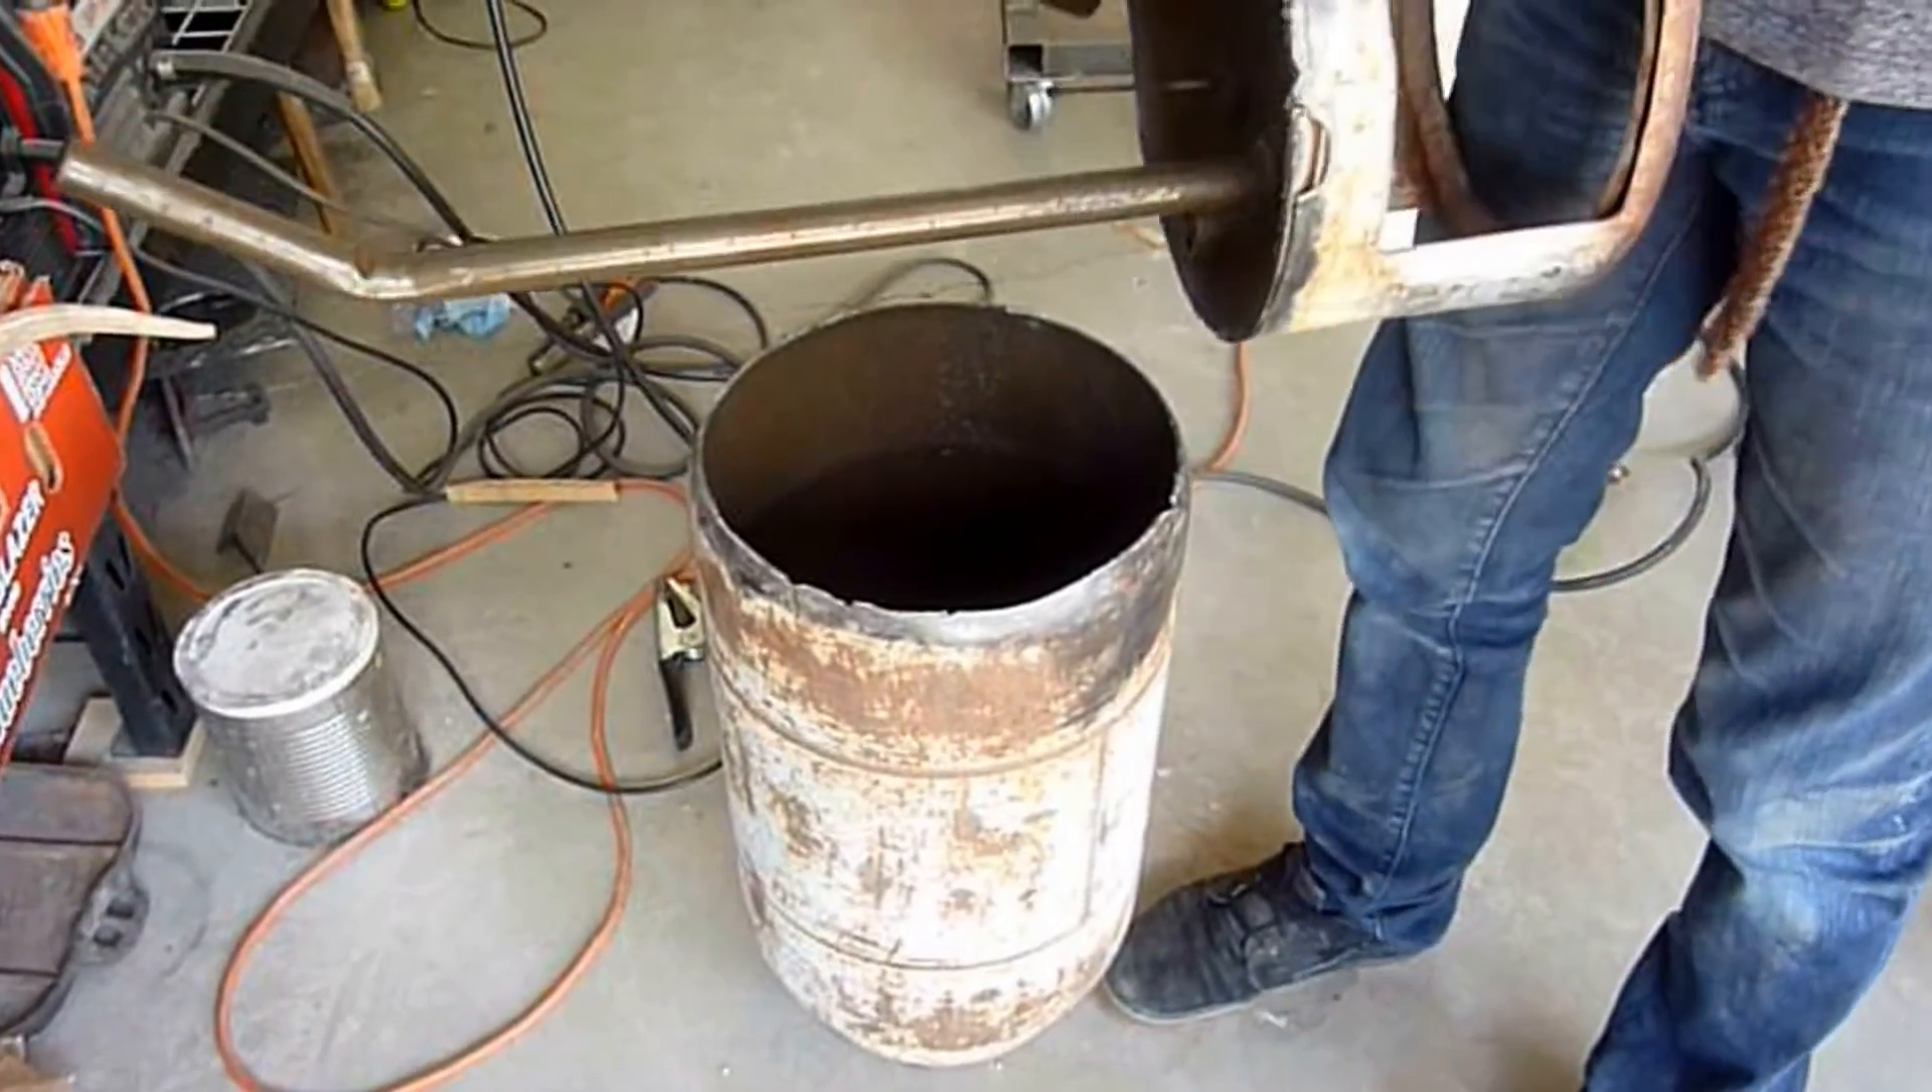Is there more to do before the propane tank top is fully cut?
No.